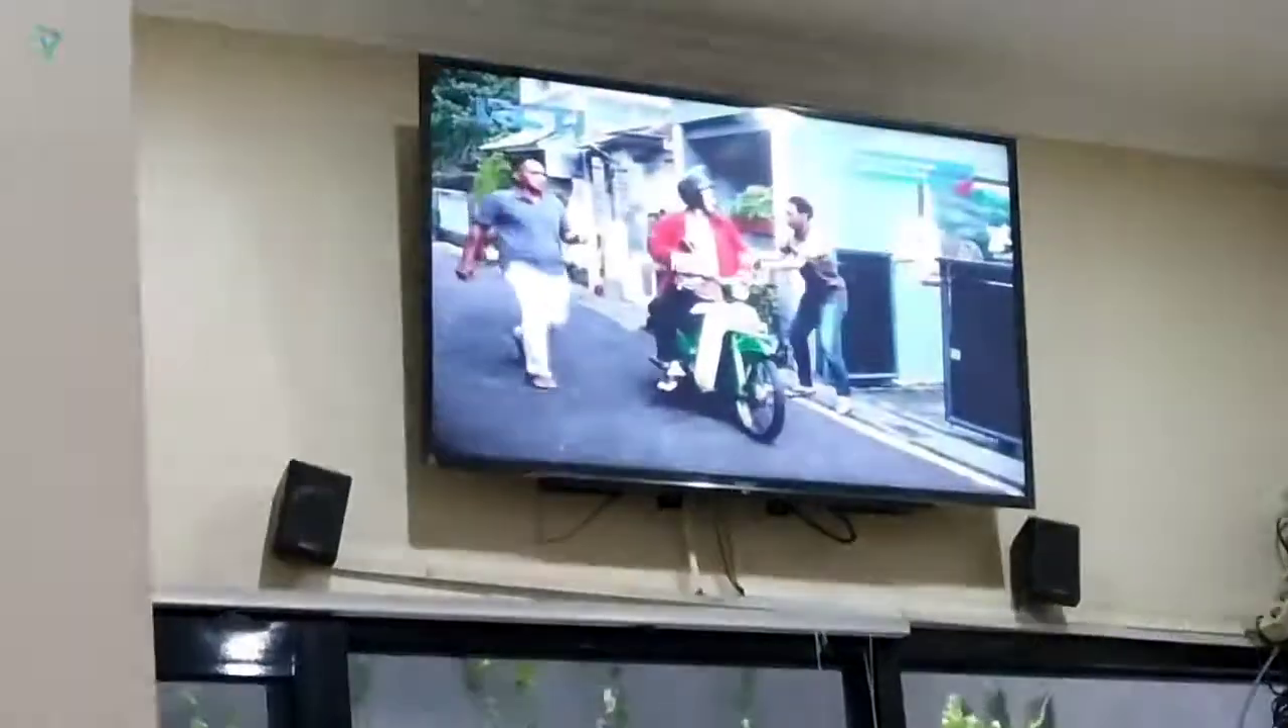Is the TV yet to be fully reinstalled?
No.